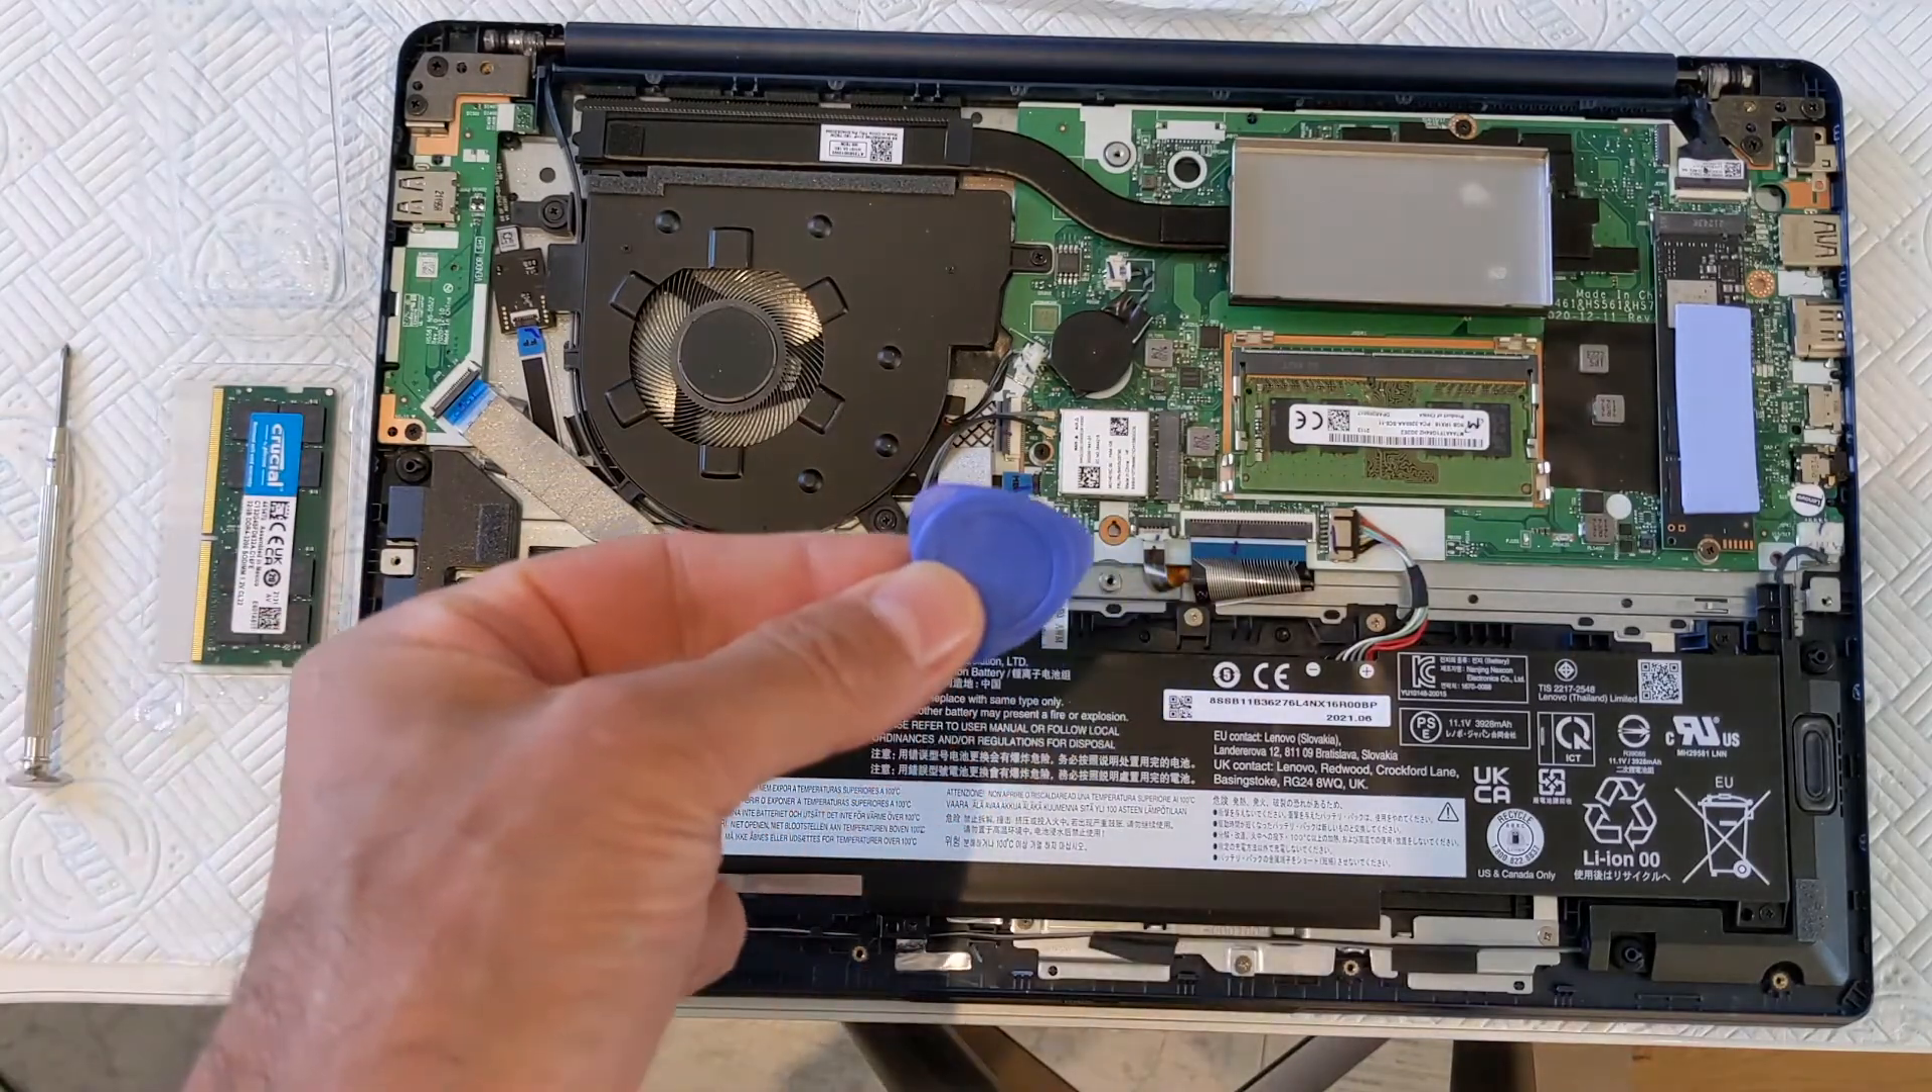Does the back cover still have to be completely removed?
No.